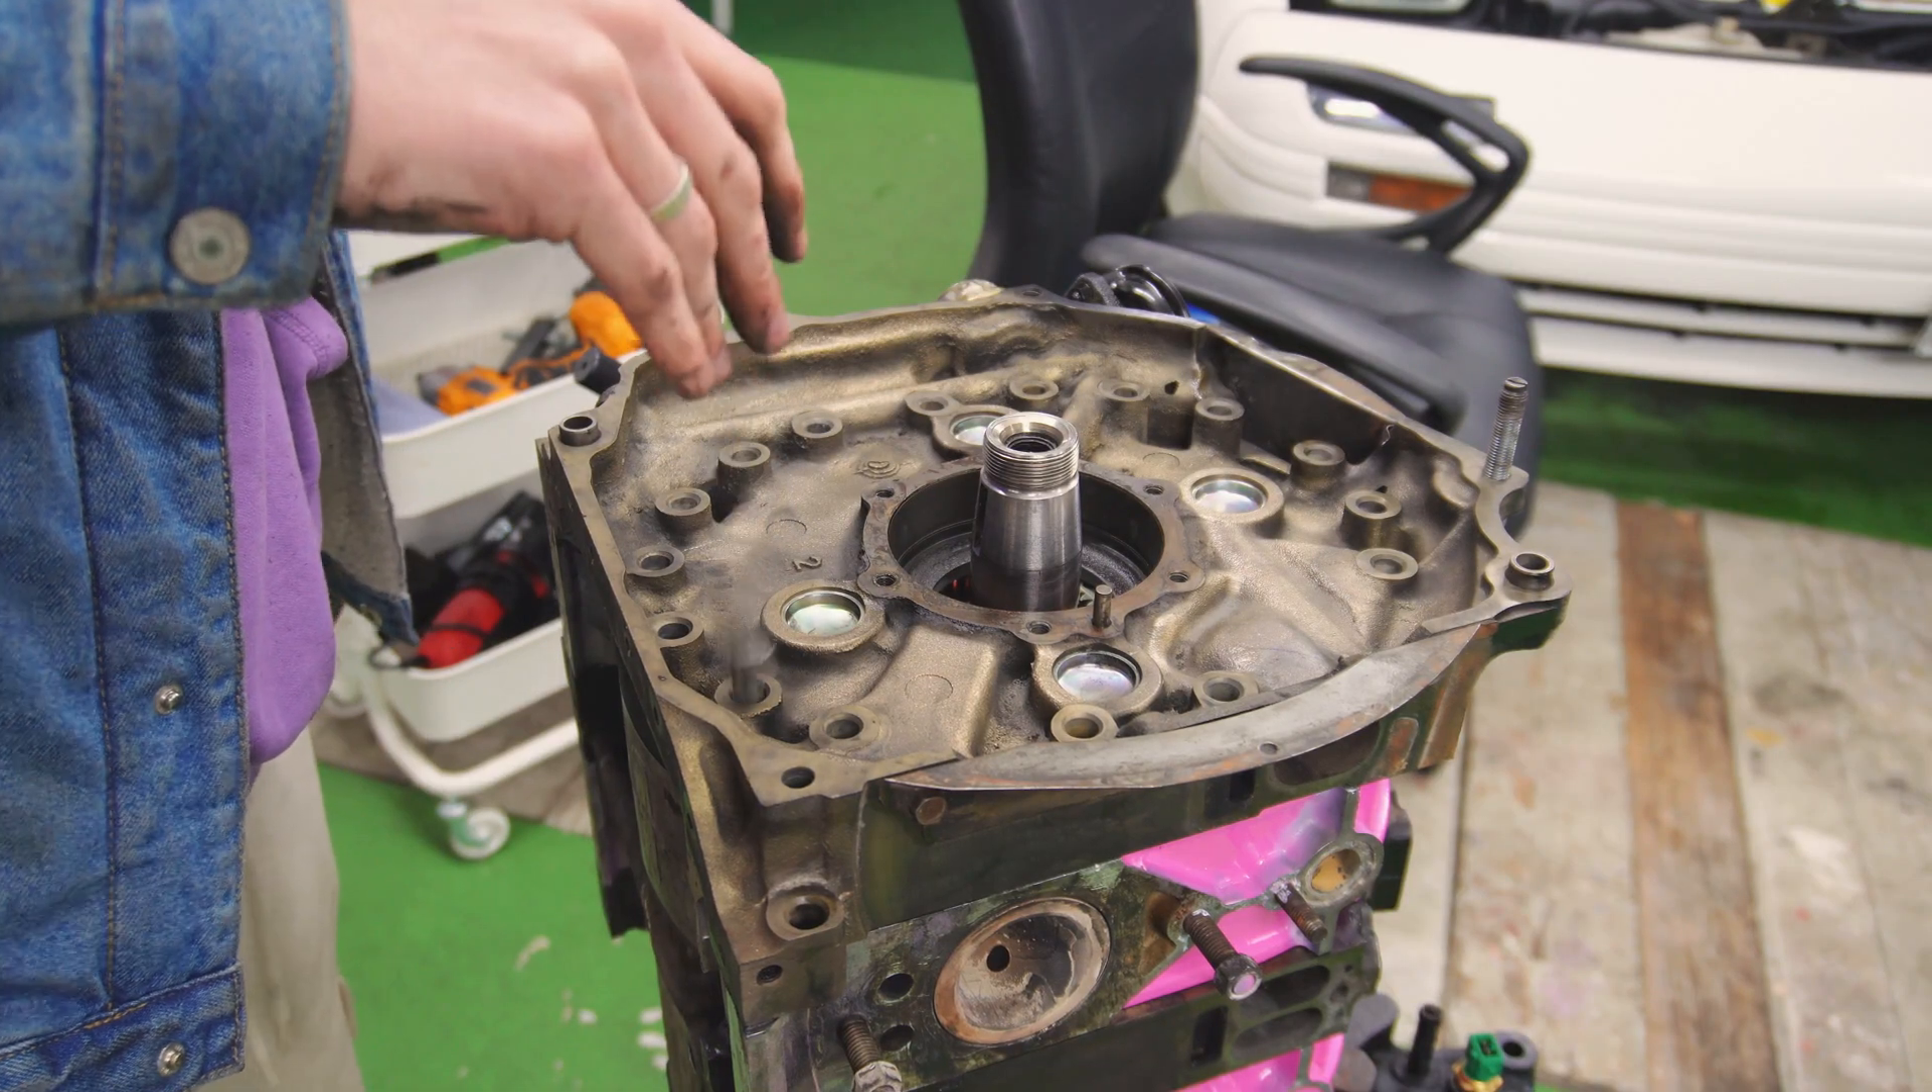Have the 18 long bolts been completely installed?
No.